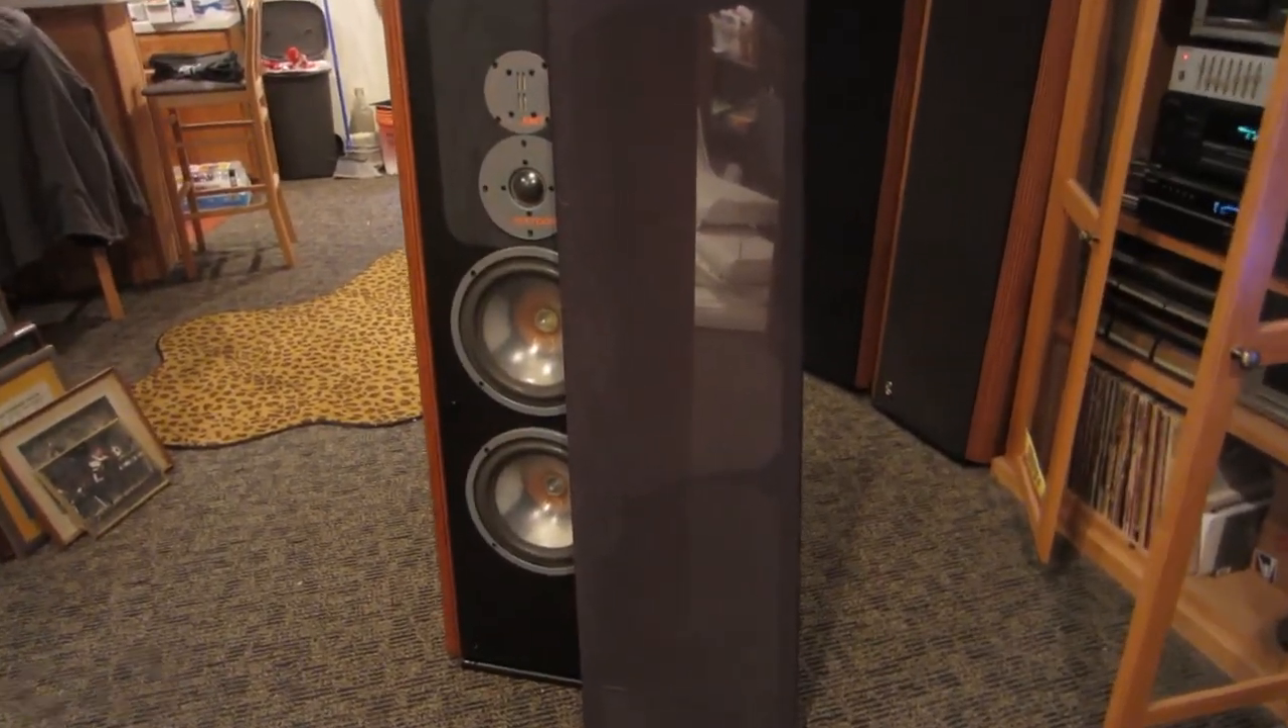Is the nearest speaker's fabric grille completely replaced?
No.